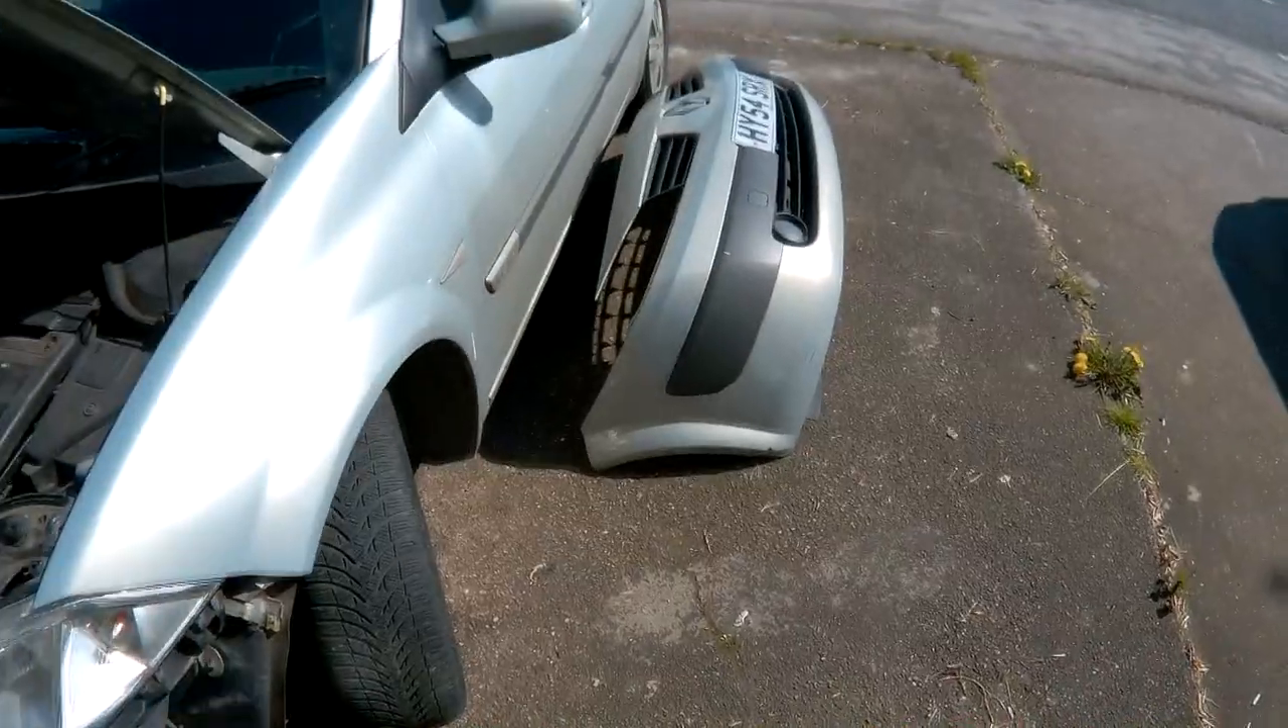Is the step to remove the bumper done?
Yes.